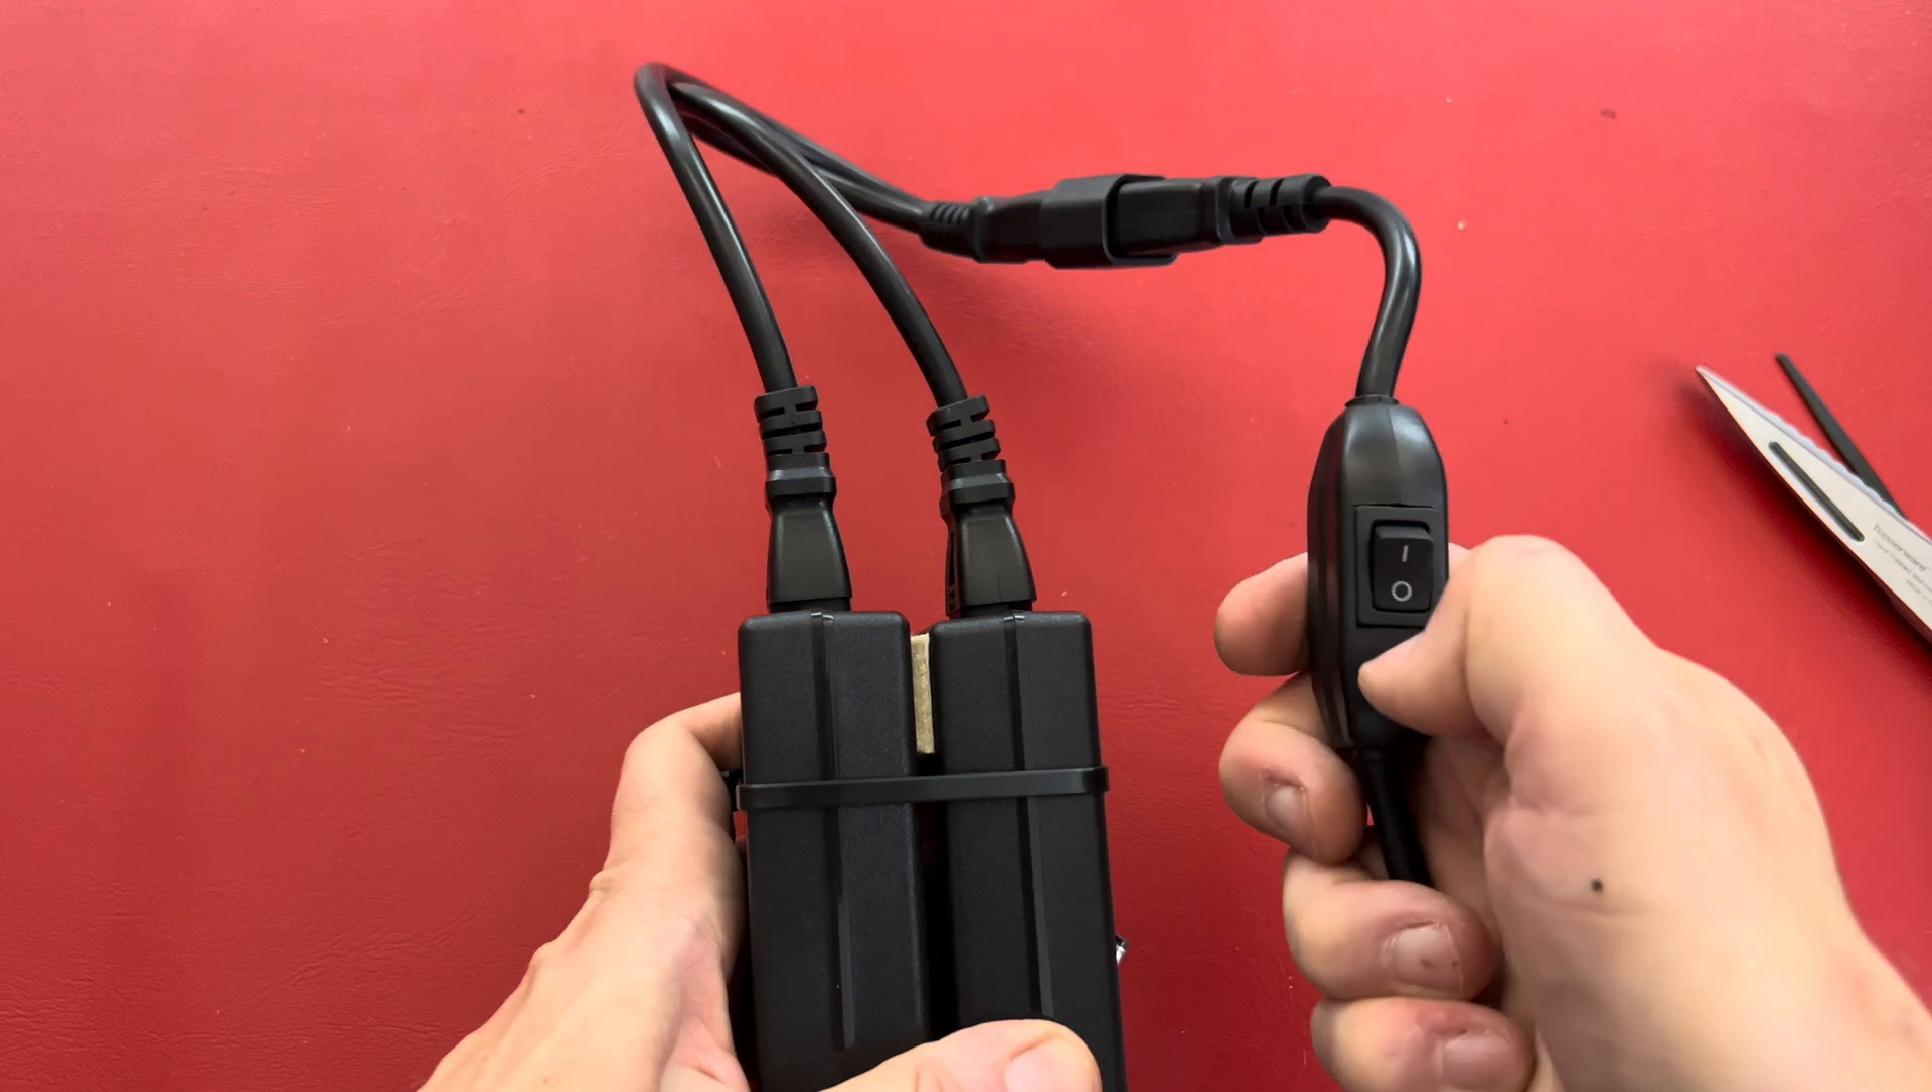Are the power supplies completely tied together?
Yes.